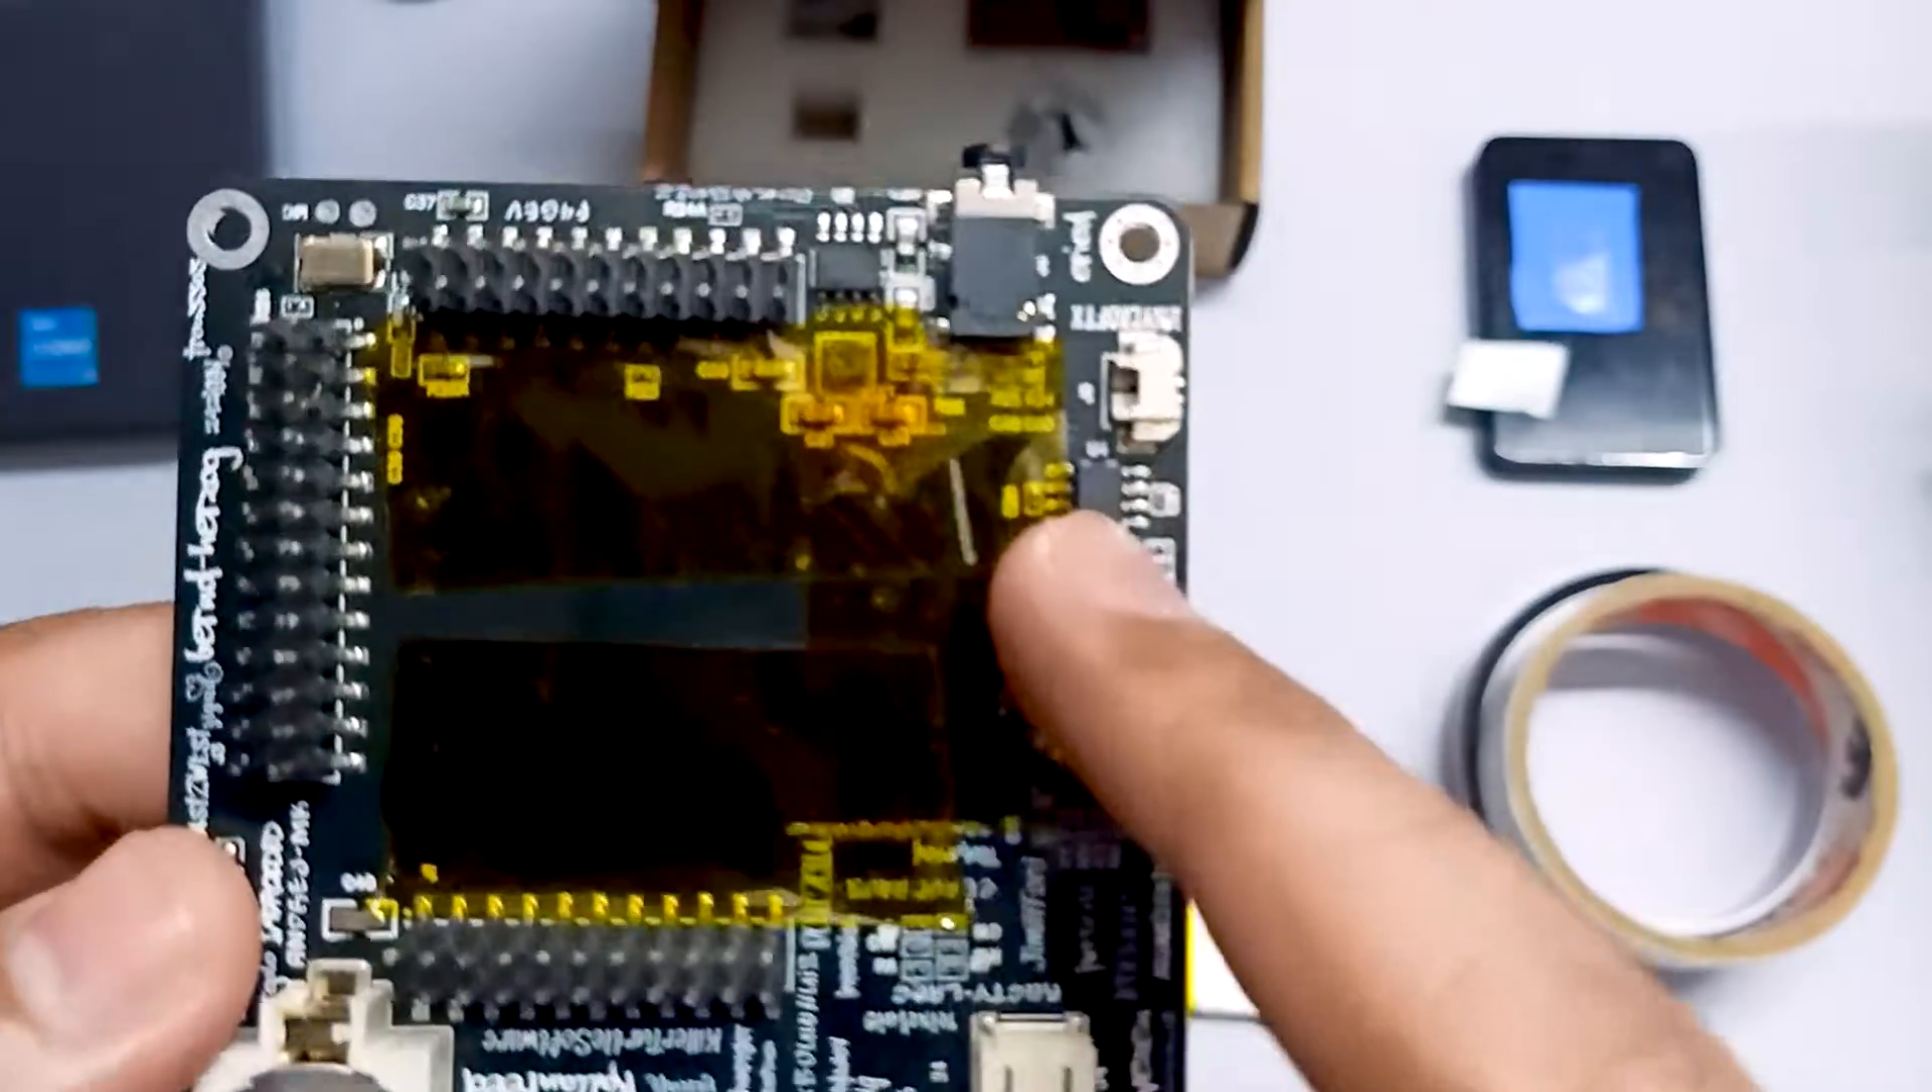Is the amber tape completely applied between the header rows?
Yes.